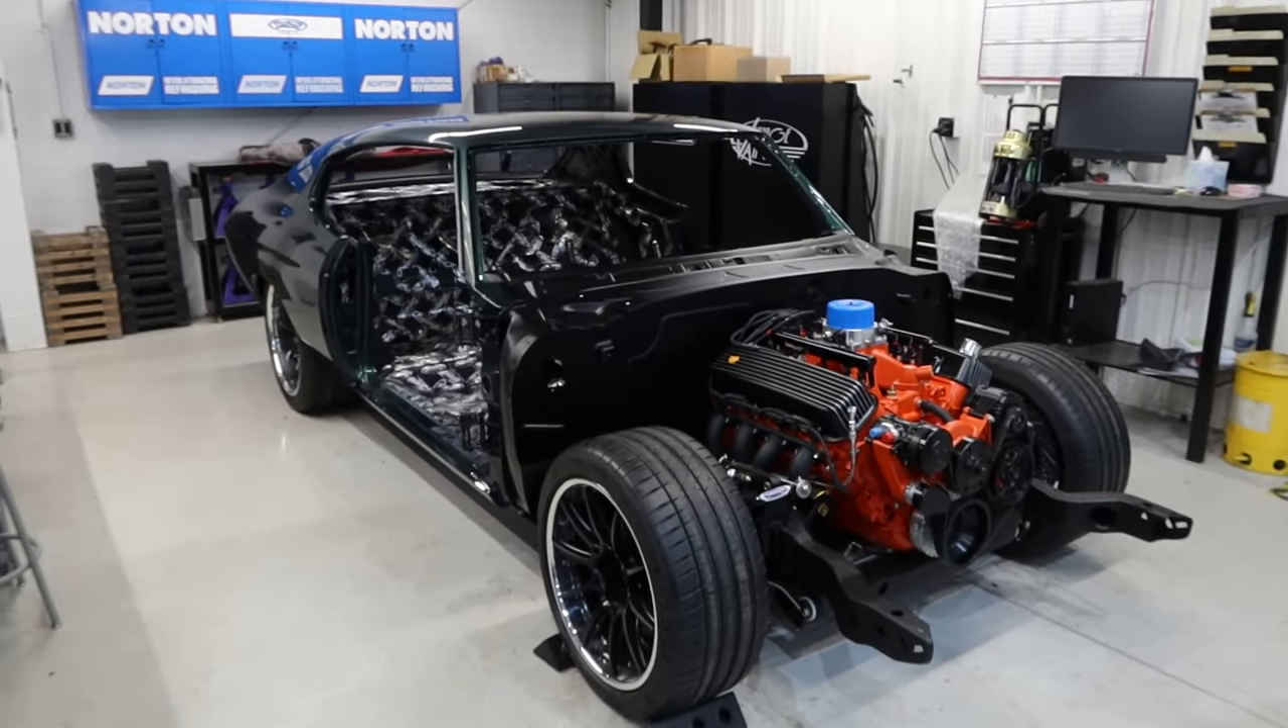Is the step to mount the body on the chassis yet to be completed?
No.